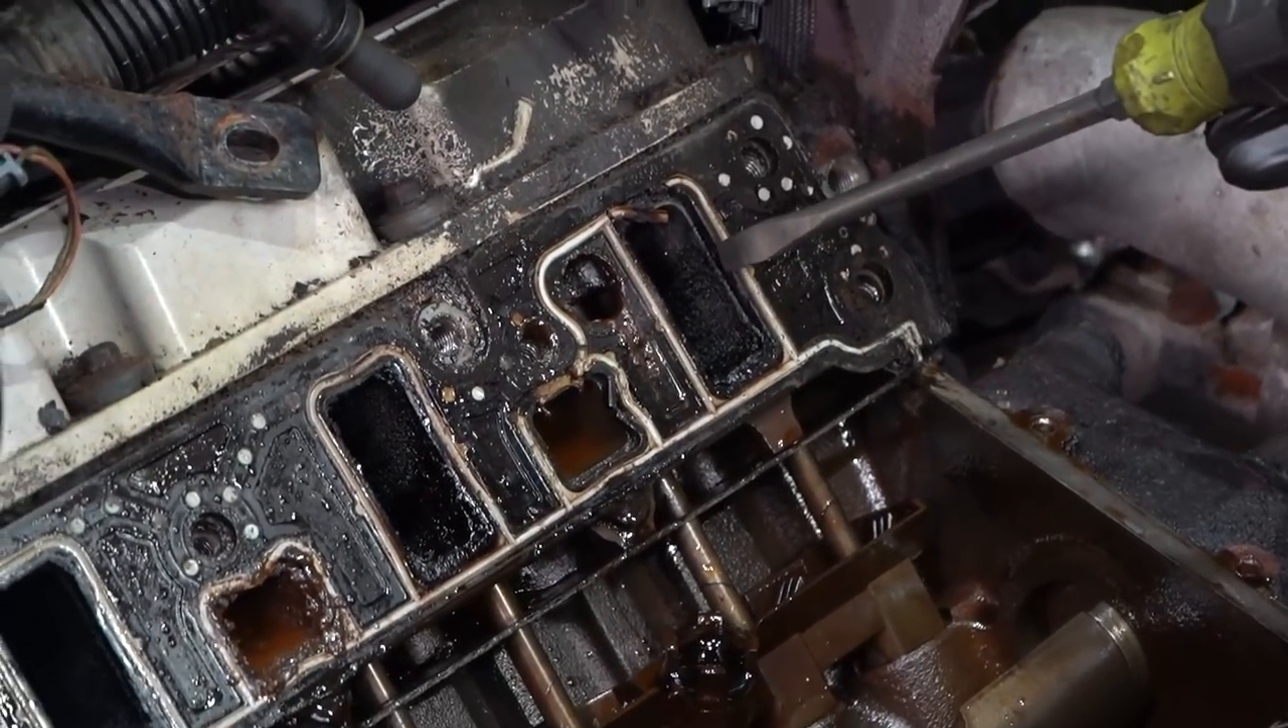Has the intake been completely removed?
Yes.